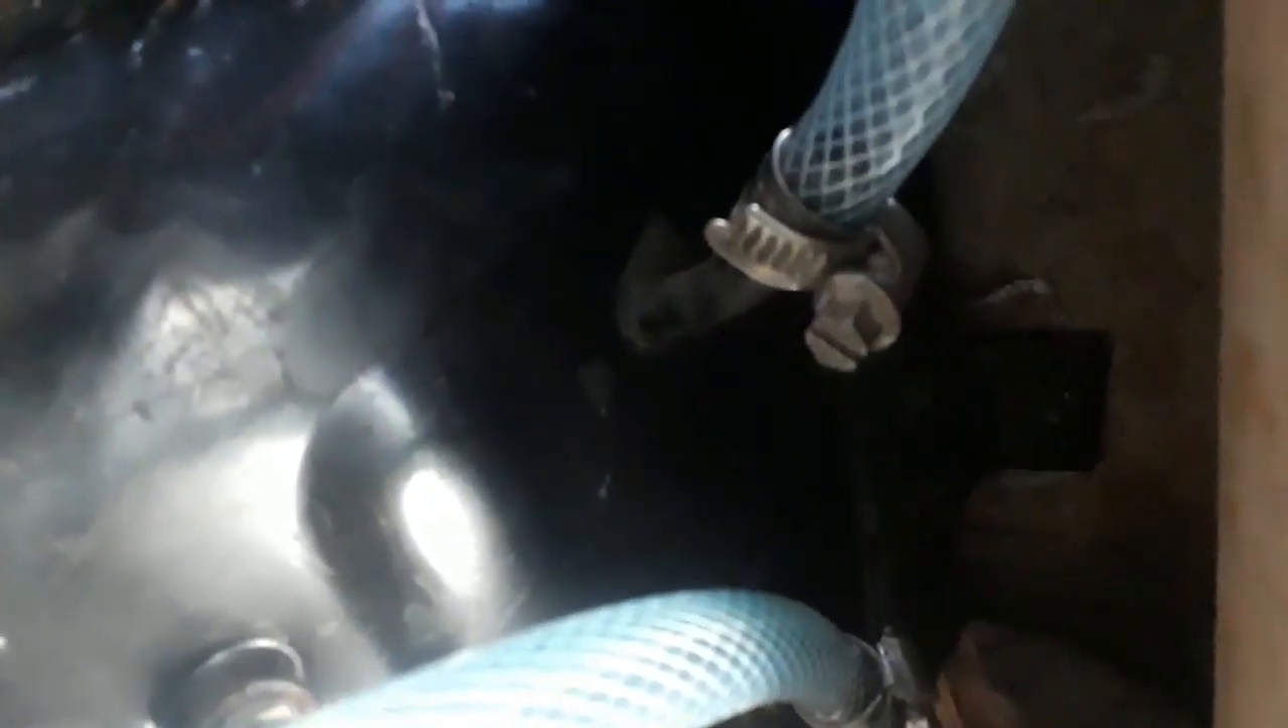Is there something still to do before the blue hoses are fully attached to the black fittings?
No.